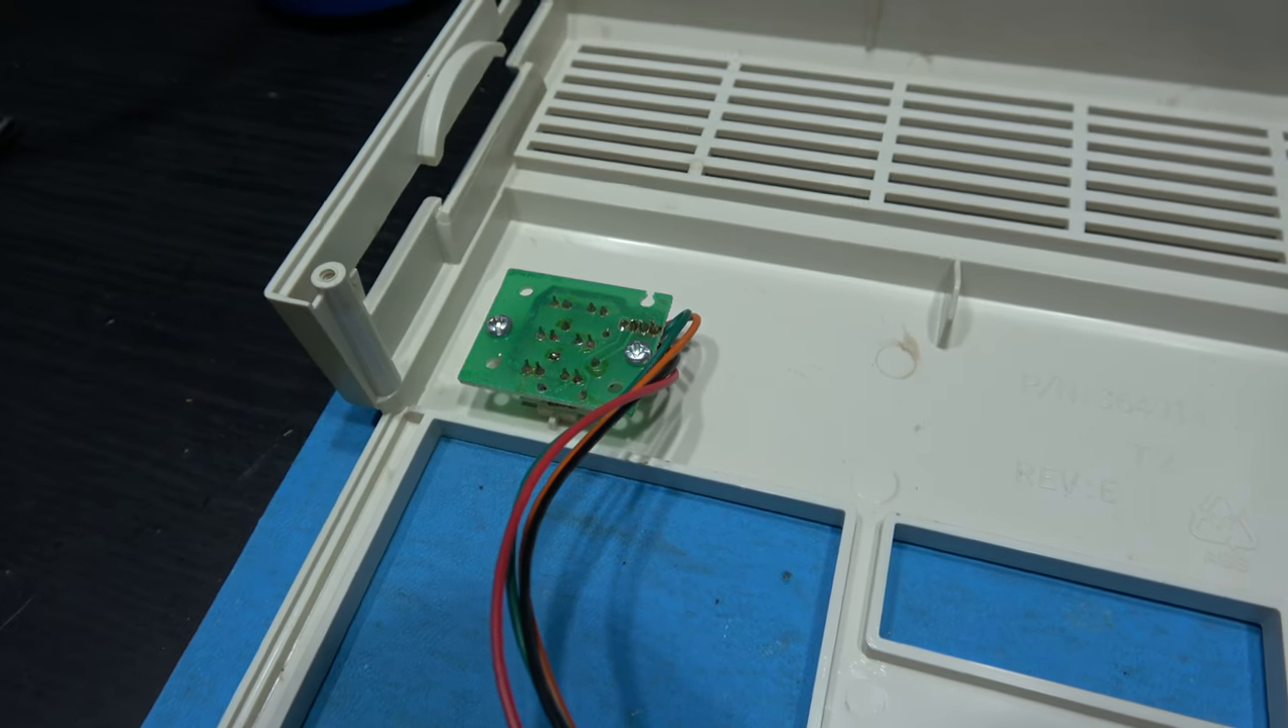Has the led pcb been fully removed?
No.